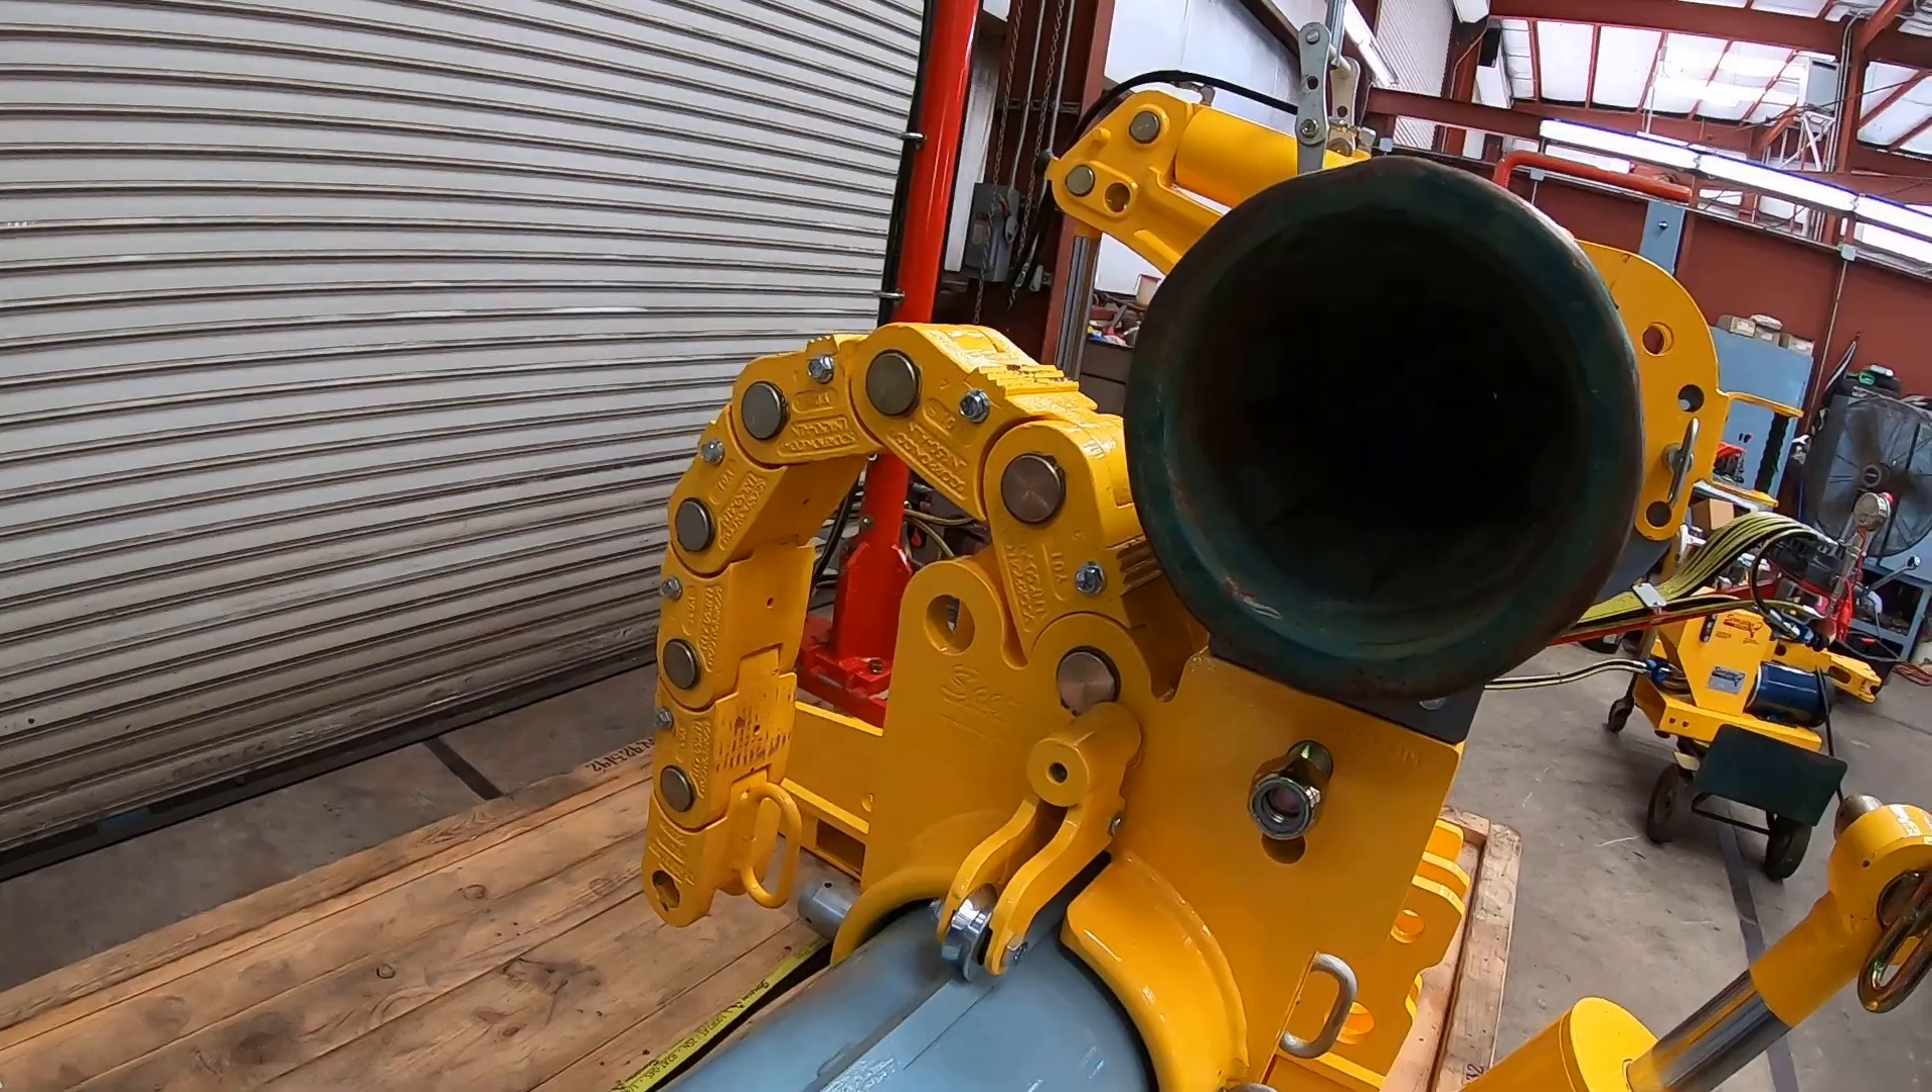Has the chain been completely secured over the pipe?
No.